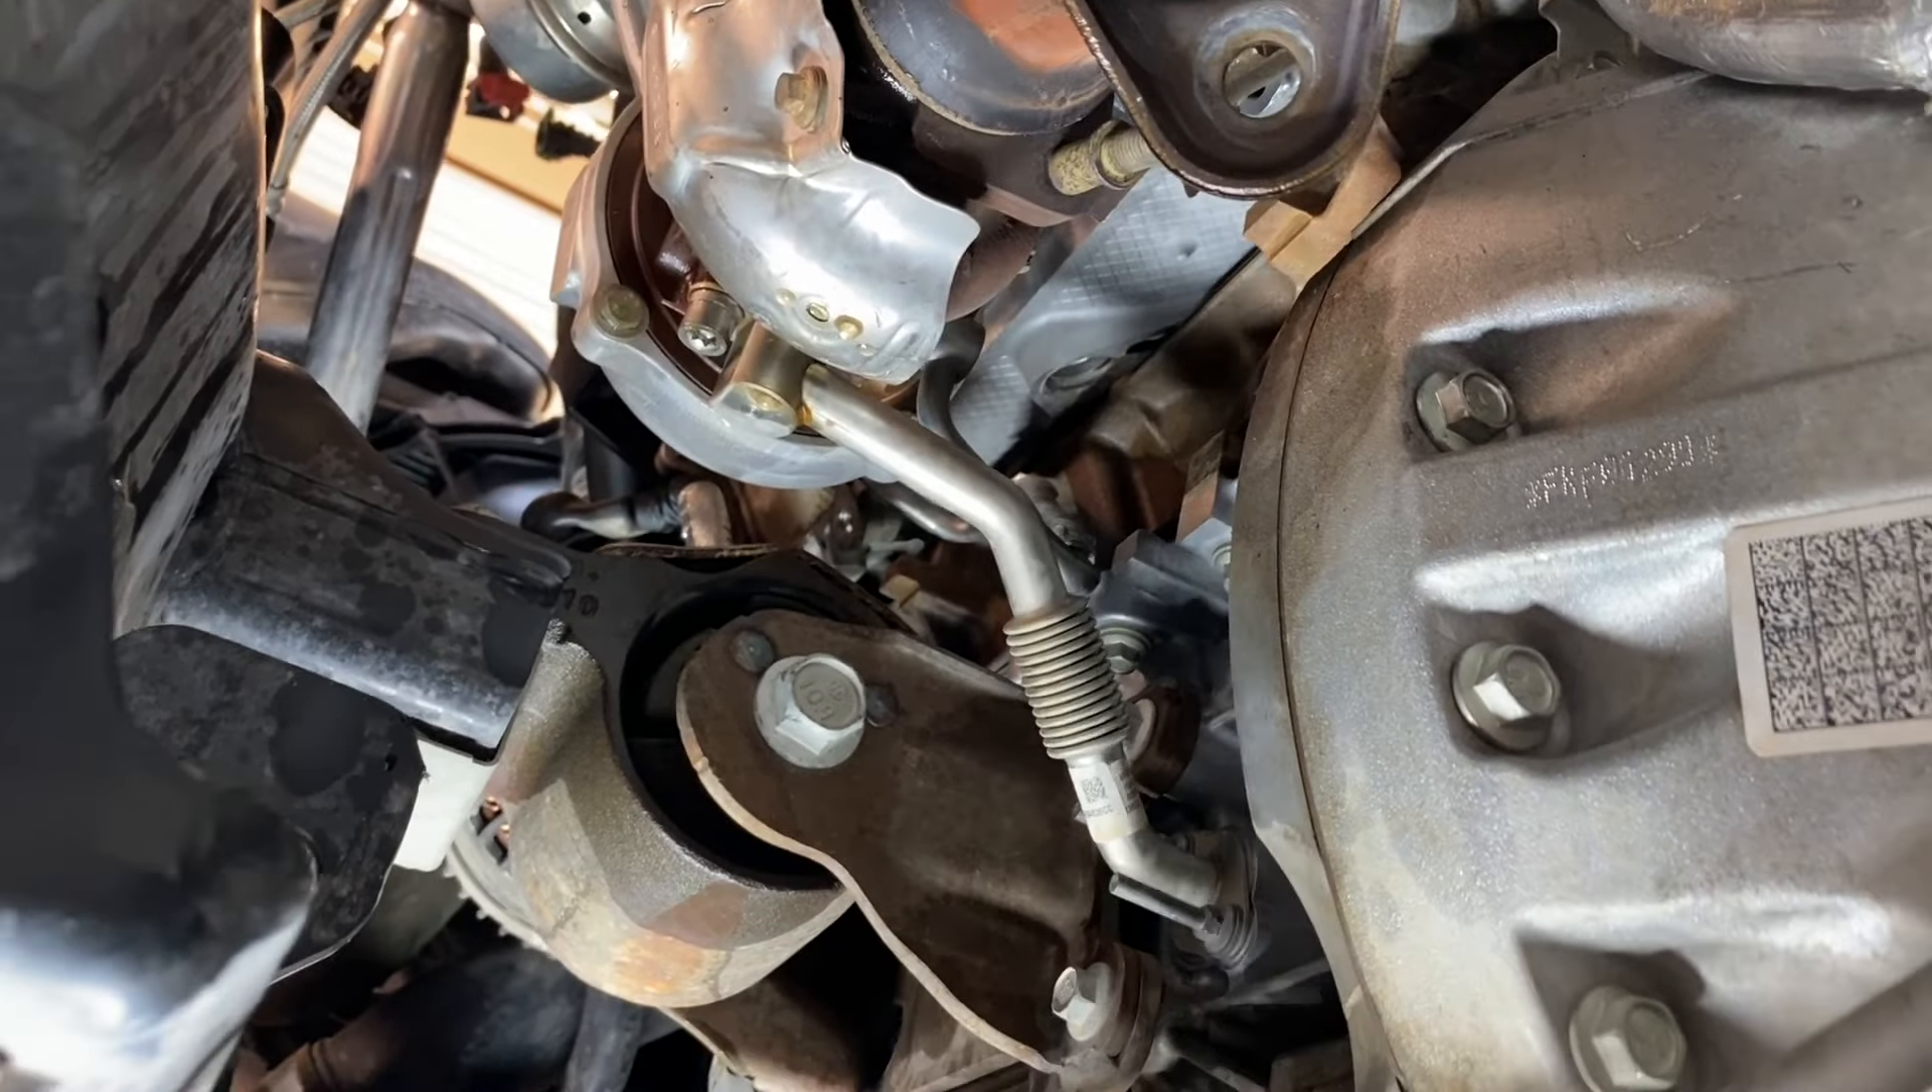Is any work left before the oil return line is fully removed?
Yes.